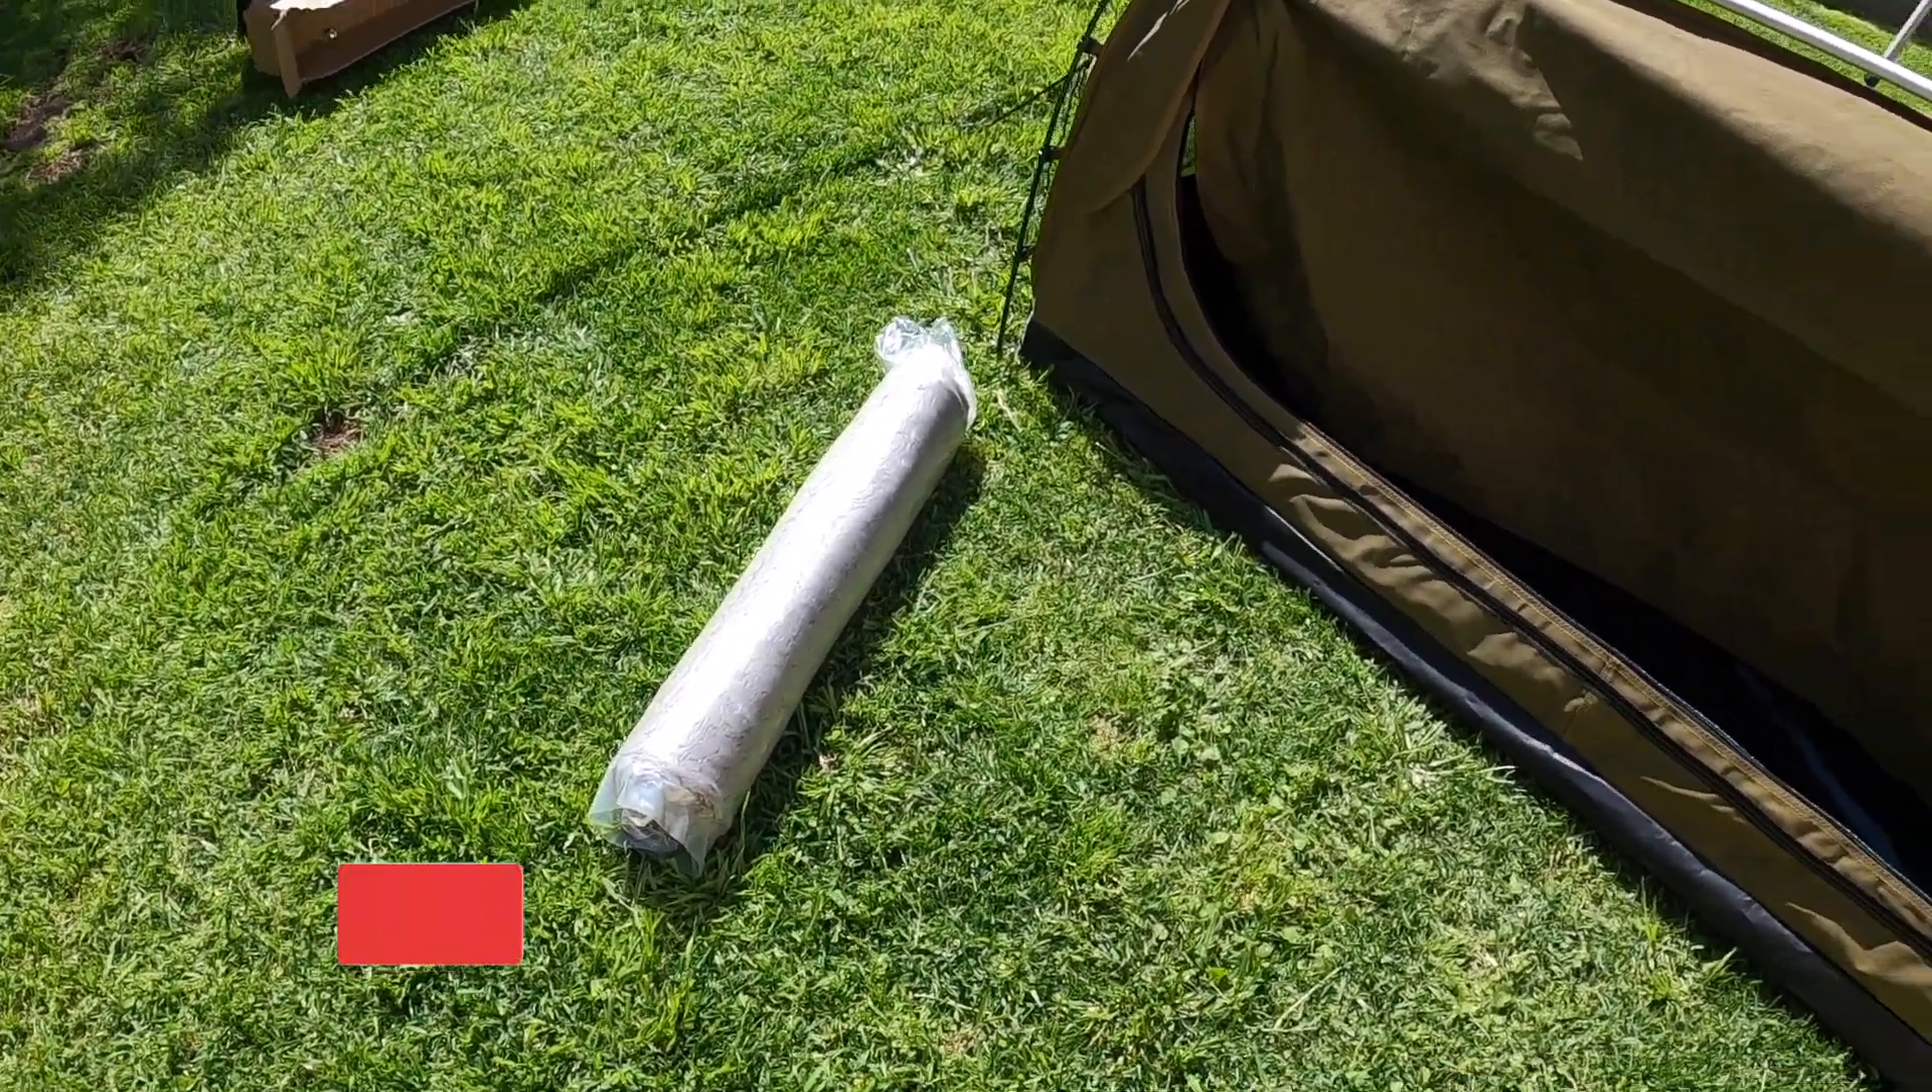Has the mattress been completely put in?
No.